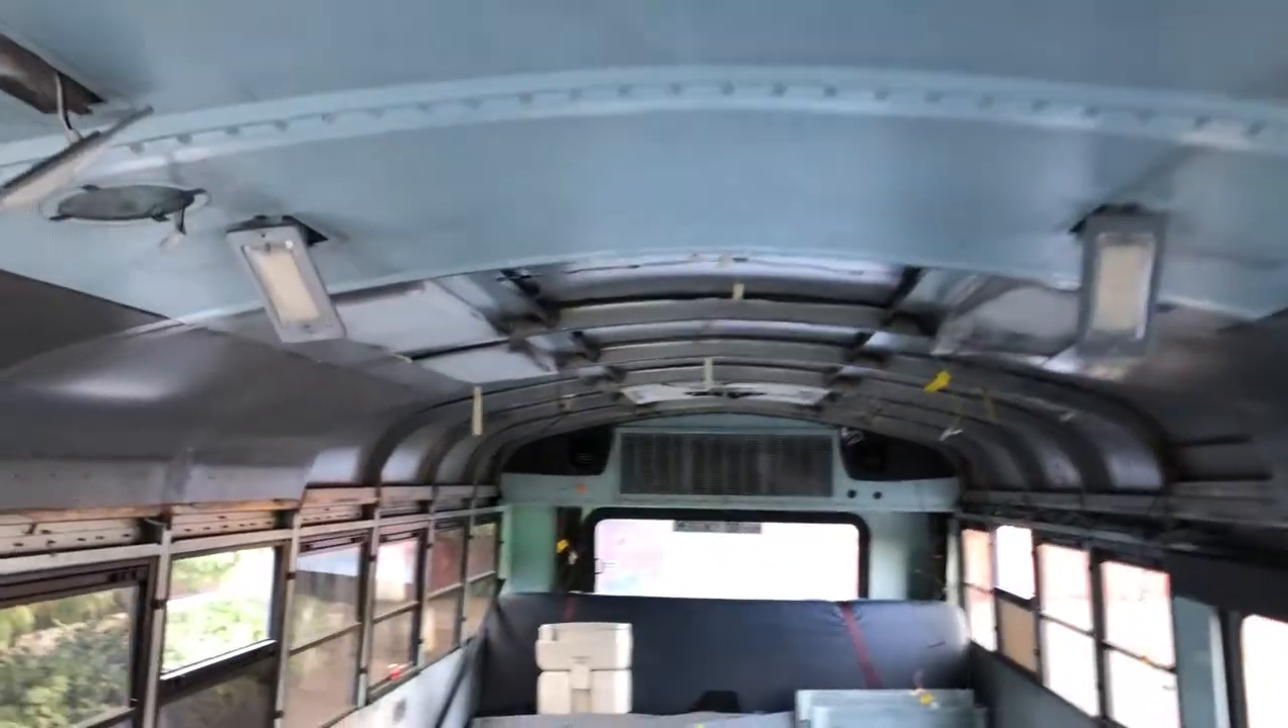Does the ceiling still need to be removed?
Yes.